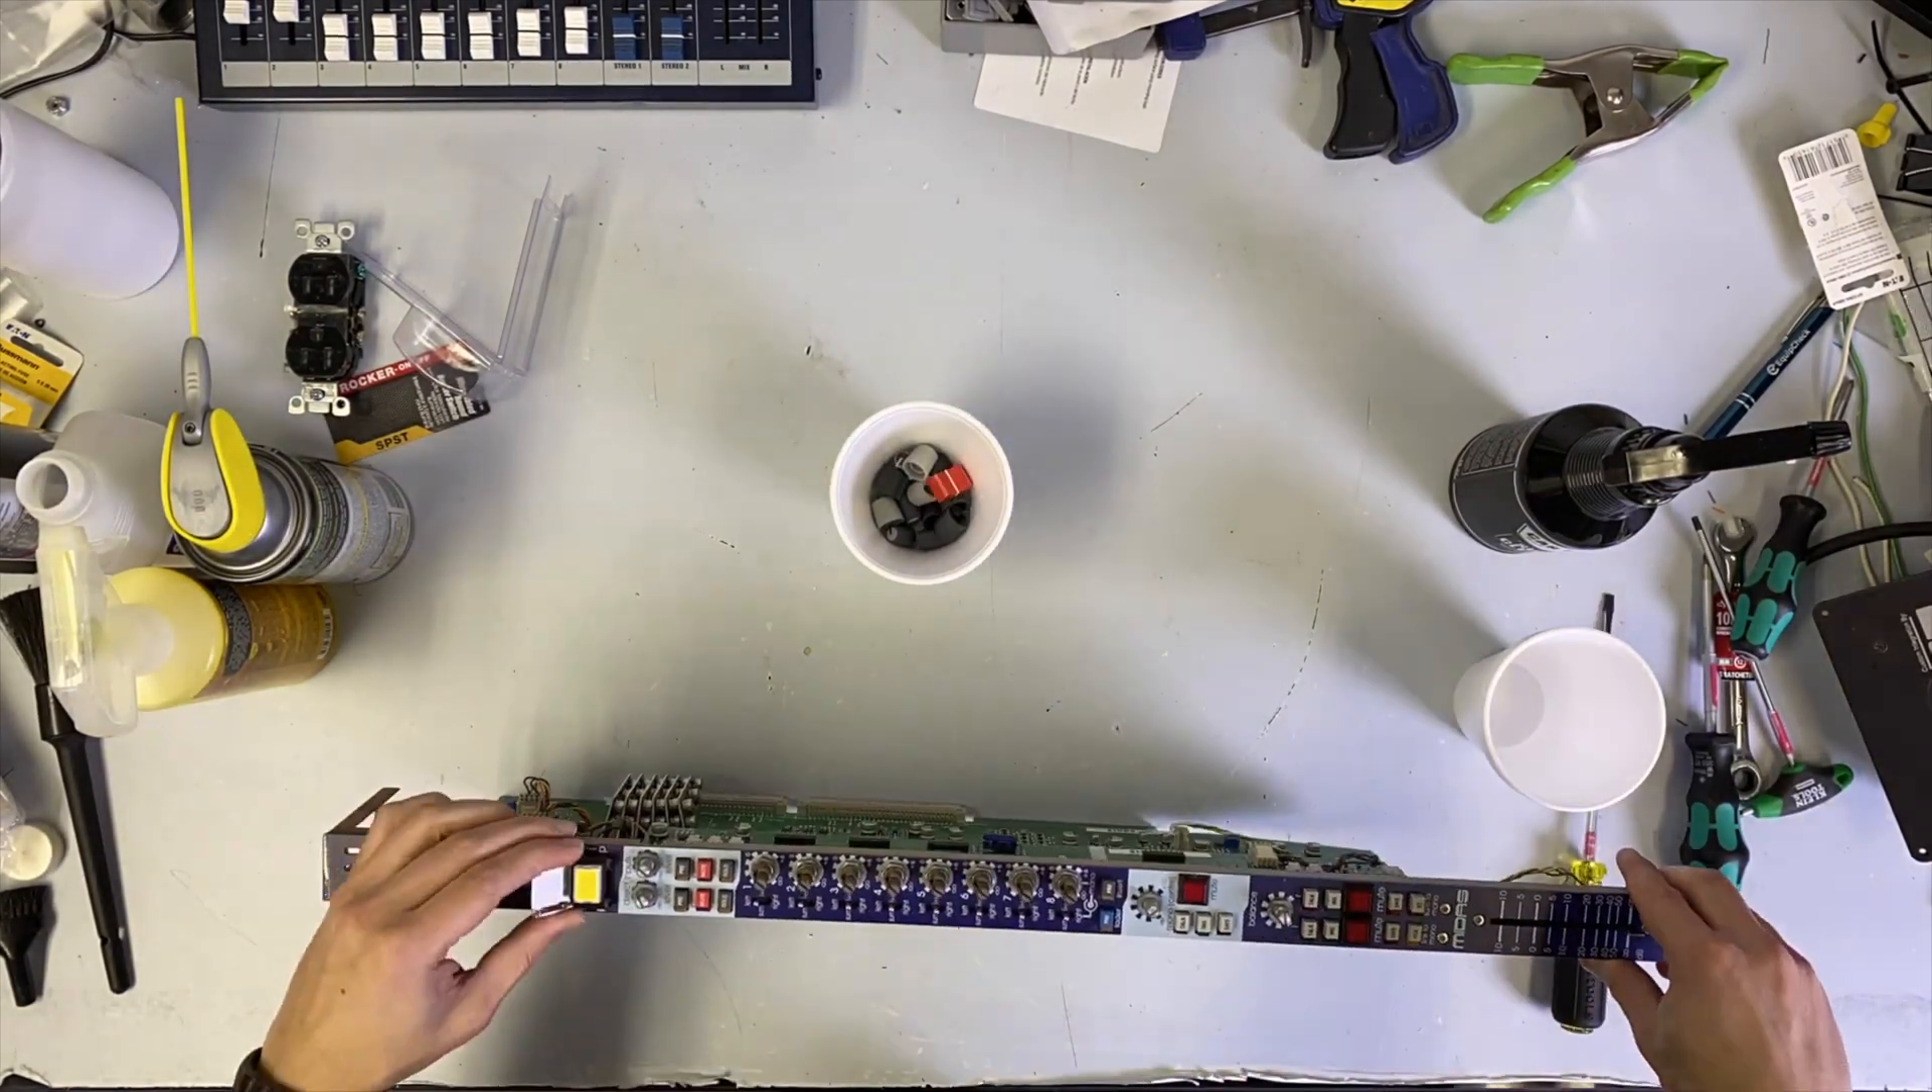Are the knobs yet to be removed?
No.